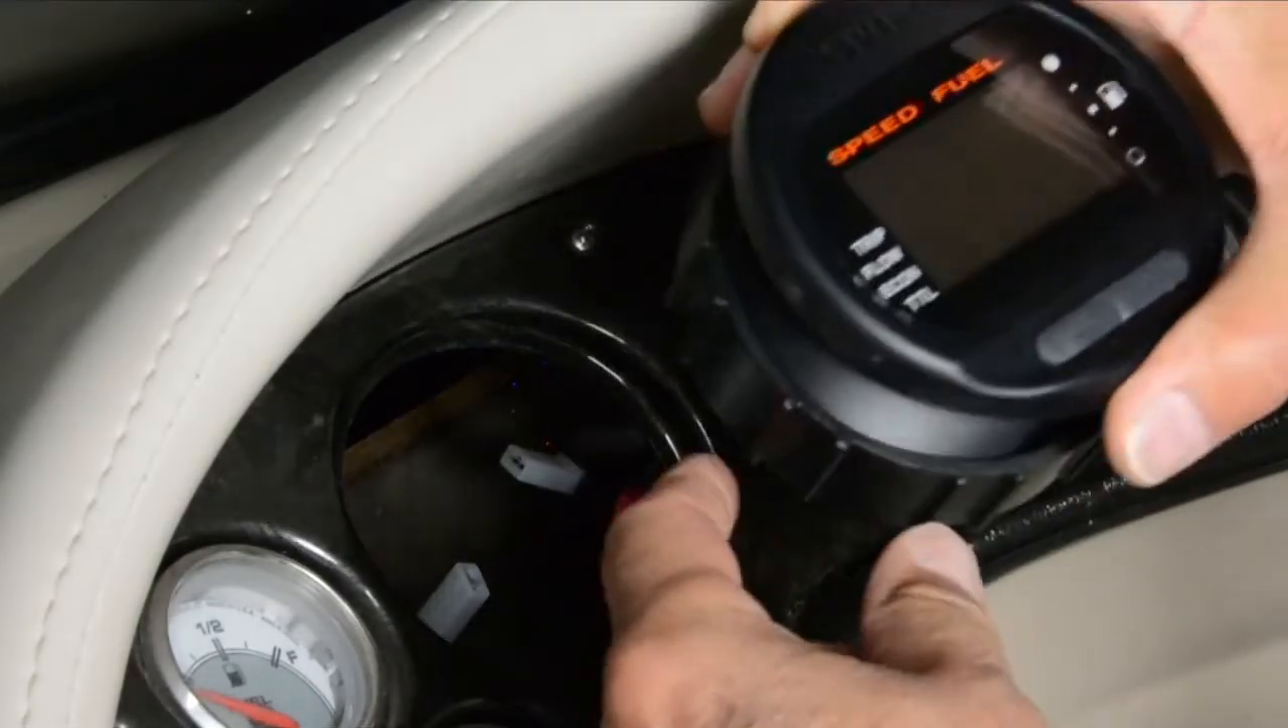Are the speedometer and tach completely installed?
No.